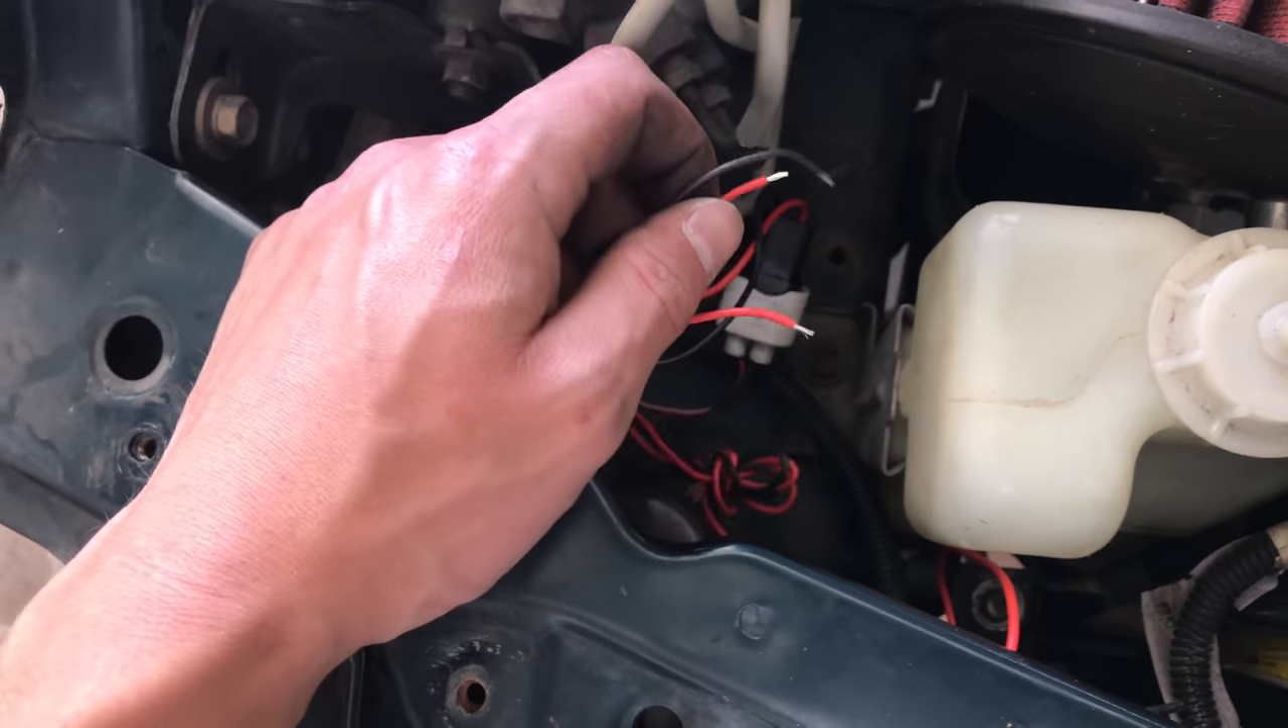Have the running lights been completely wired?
No.